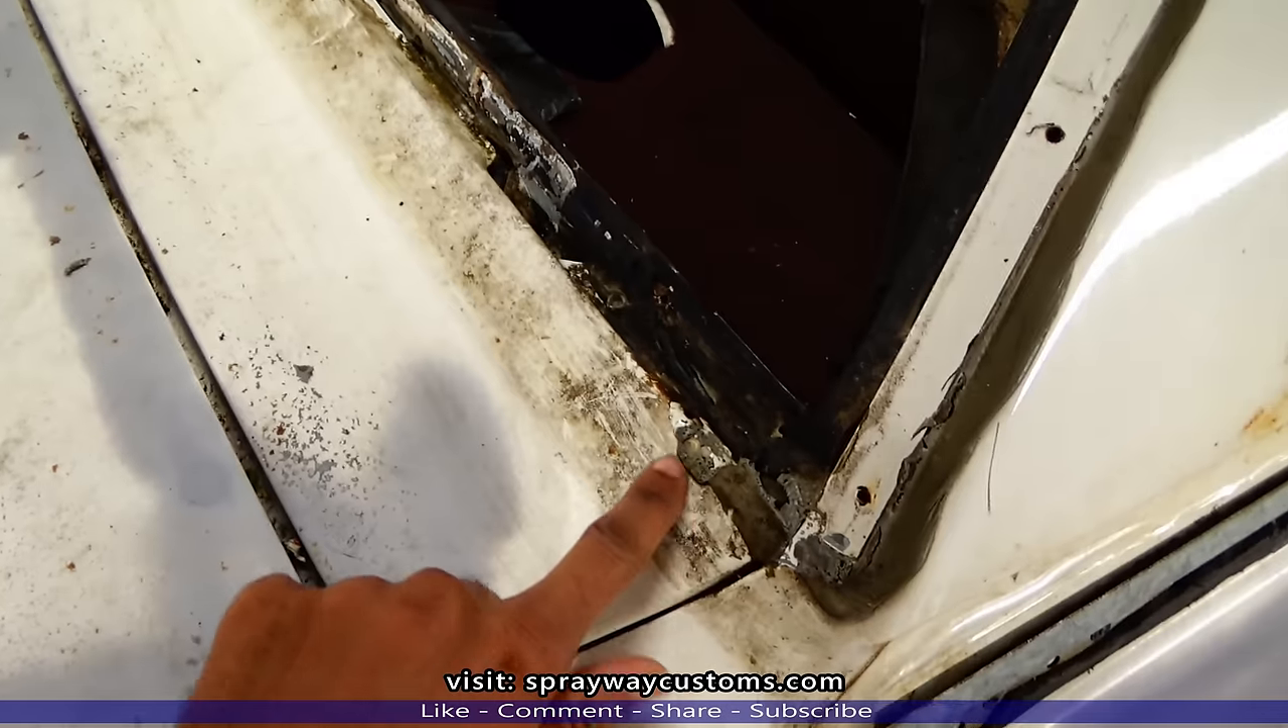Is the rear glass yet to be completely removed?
No.